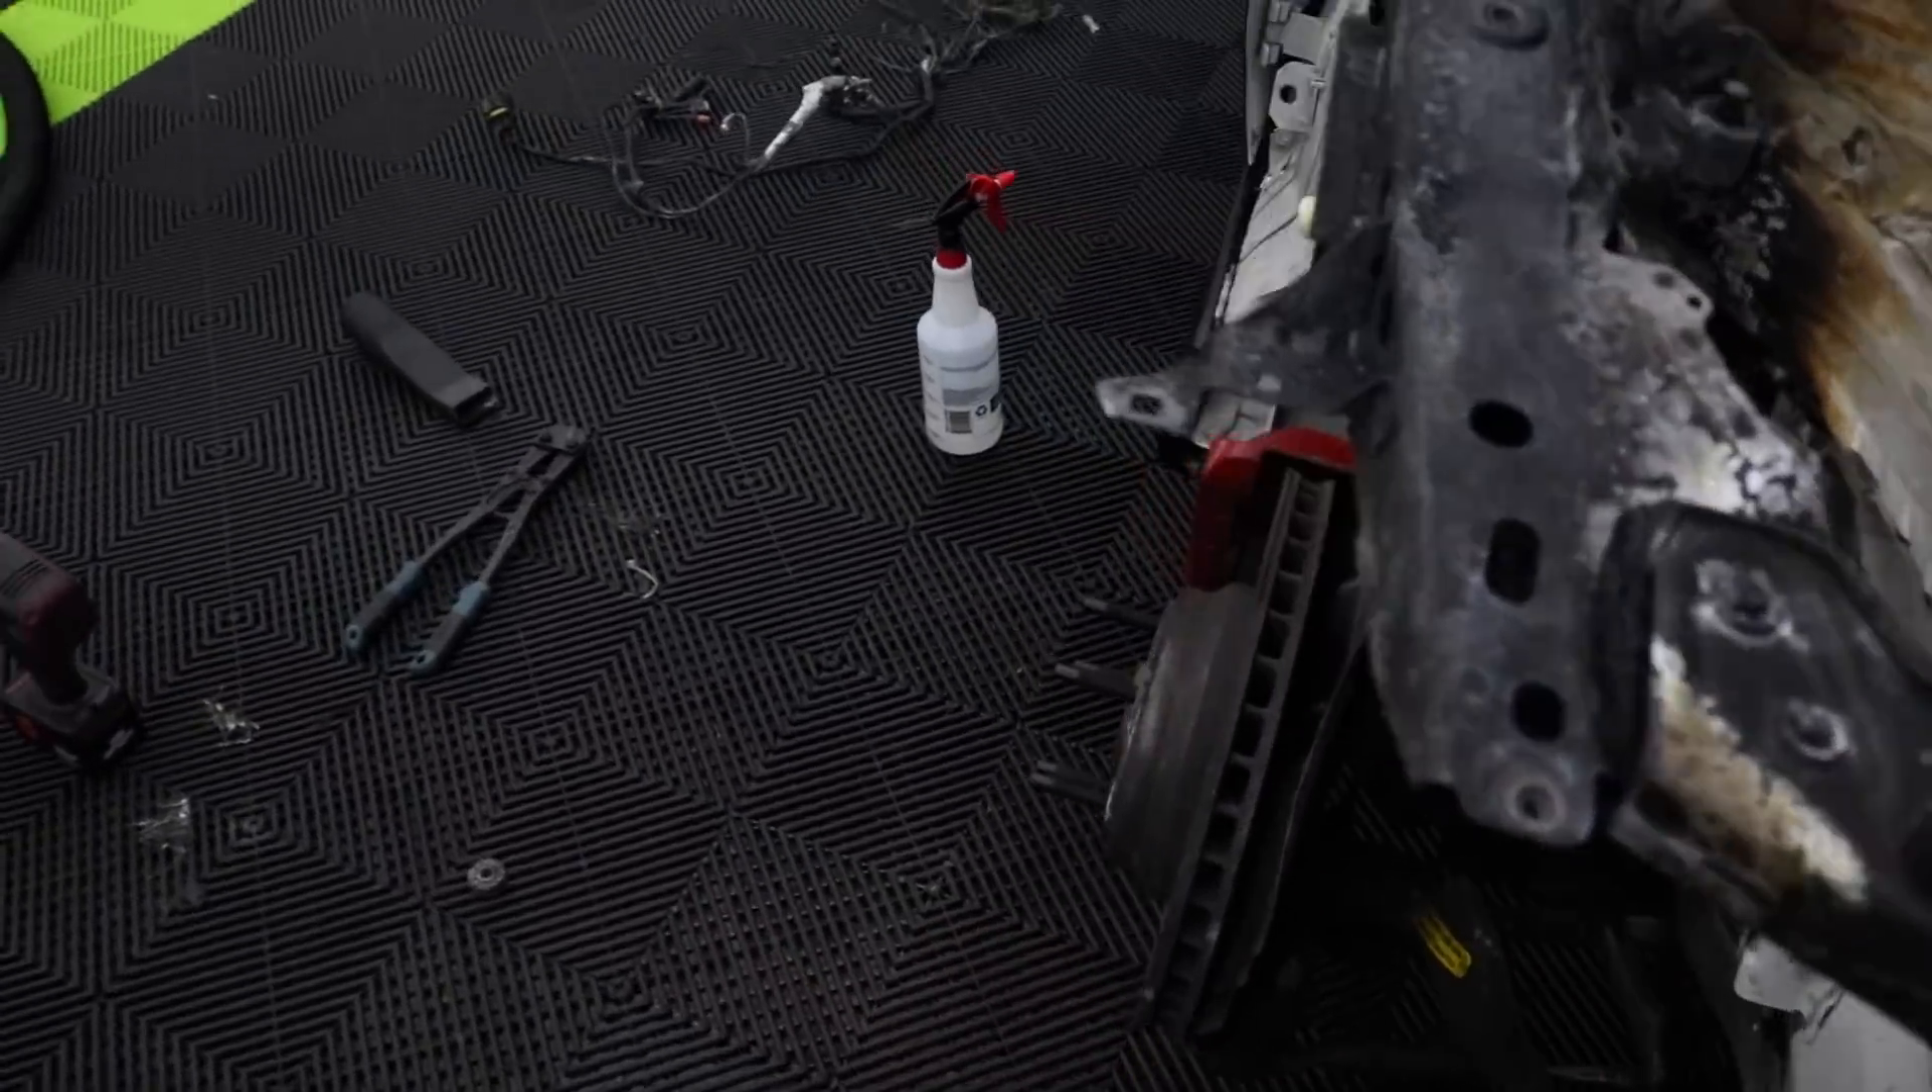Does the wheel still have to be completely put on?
Yes.